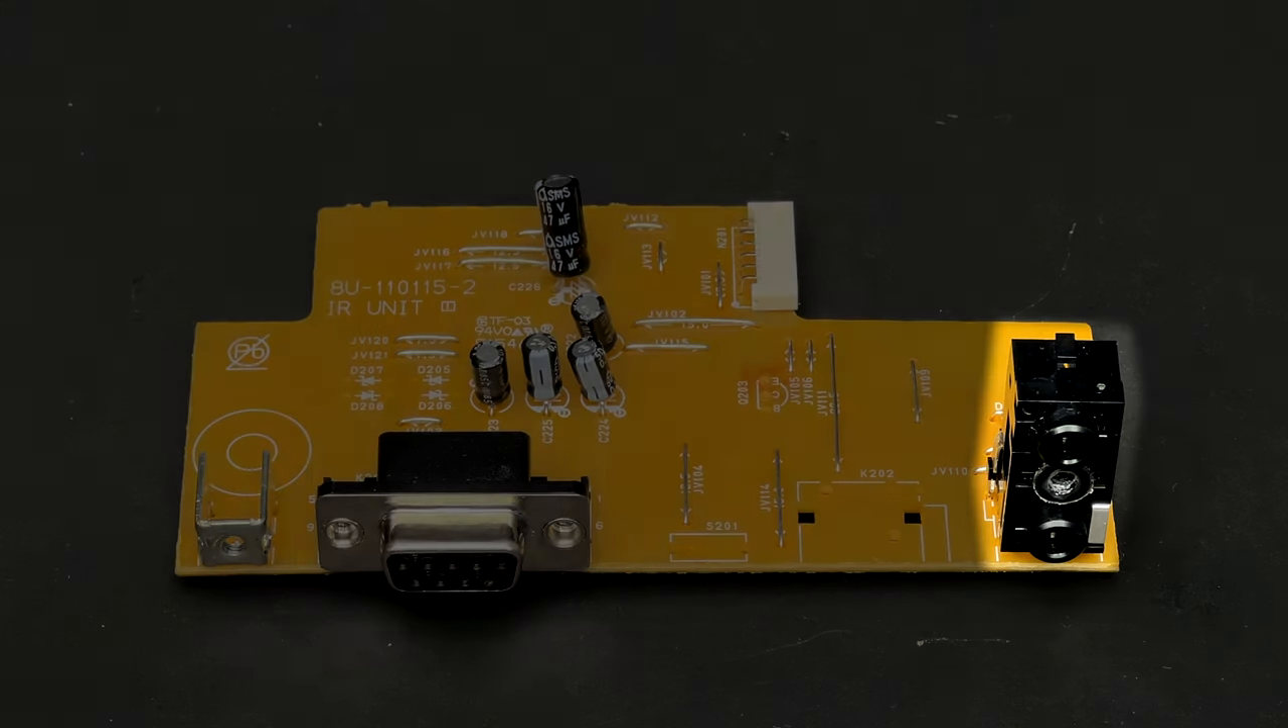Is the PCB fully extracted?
Yes.